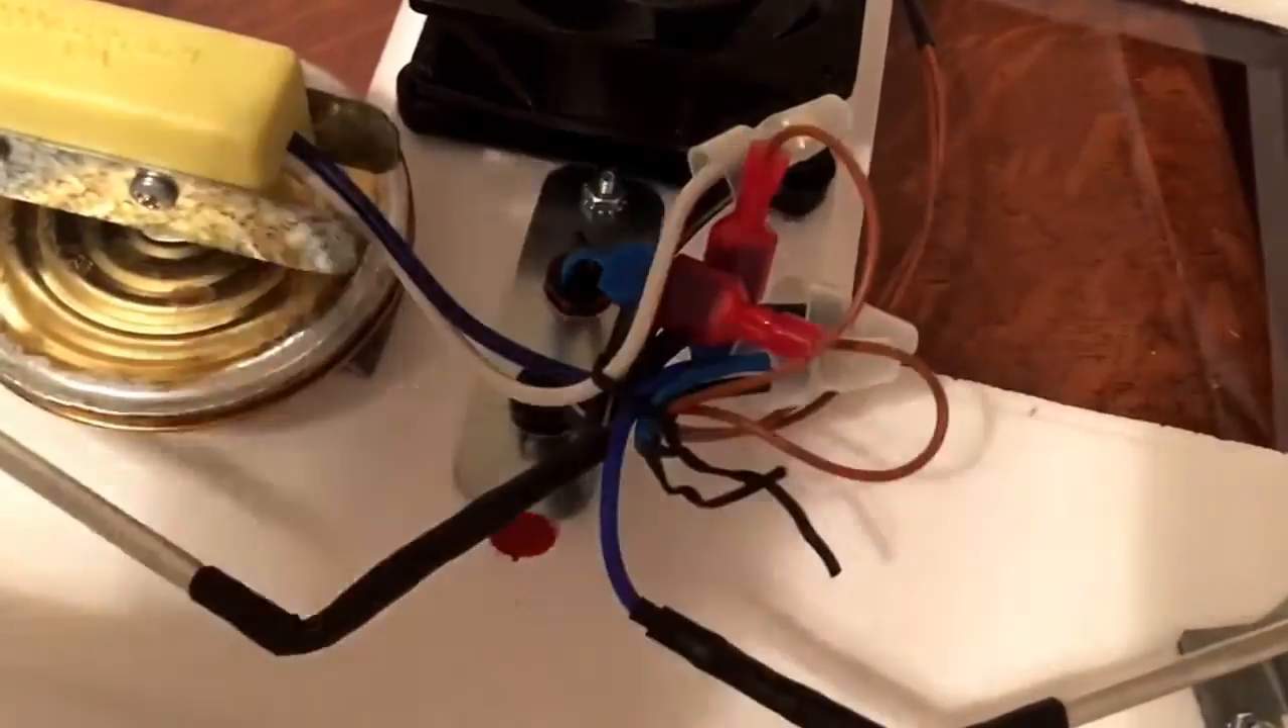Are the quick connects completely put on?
Yes.